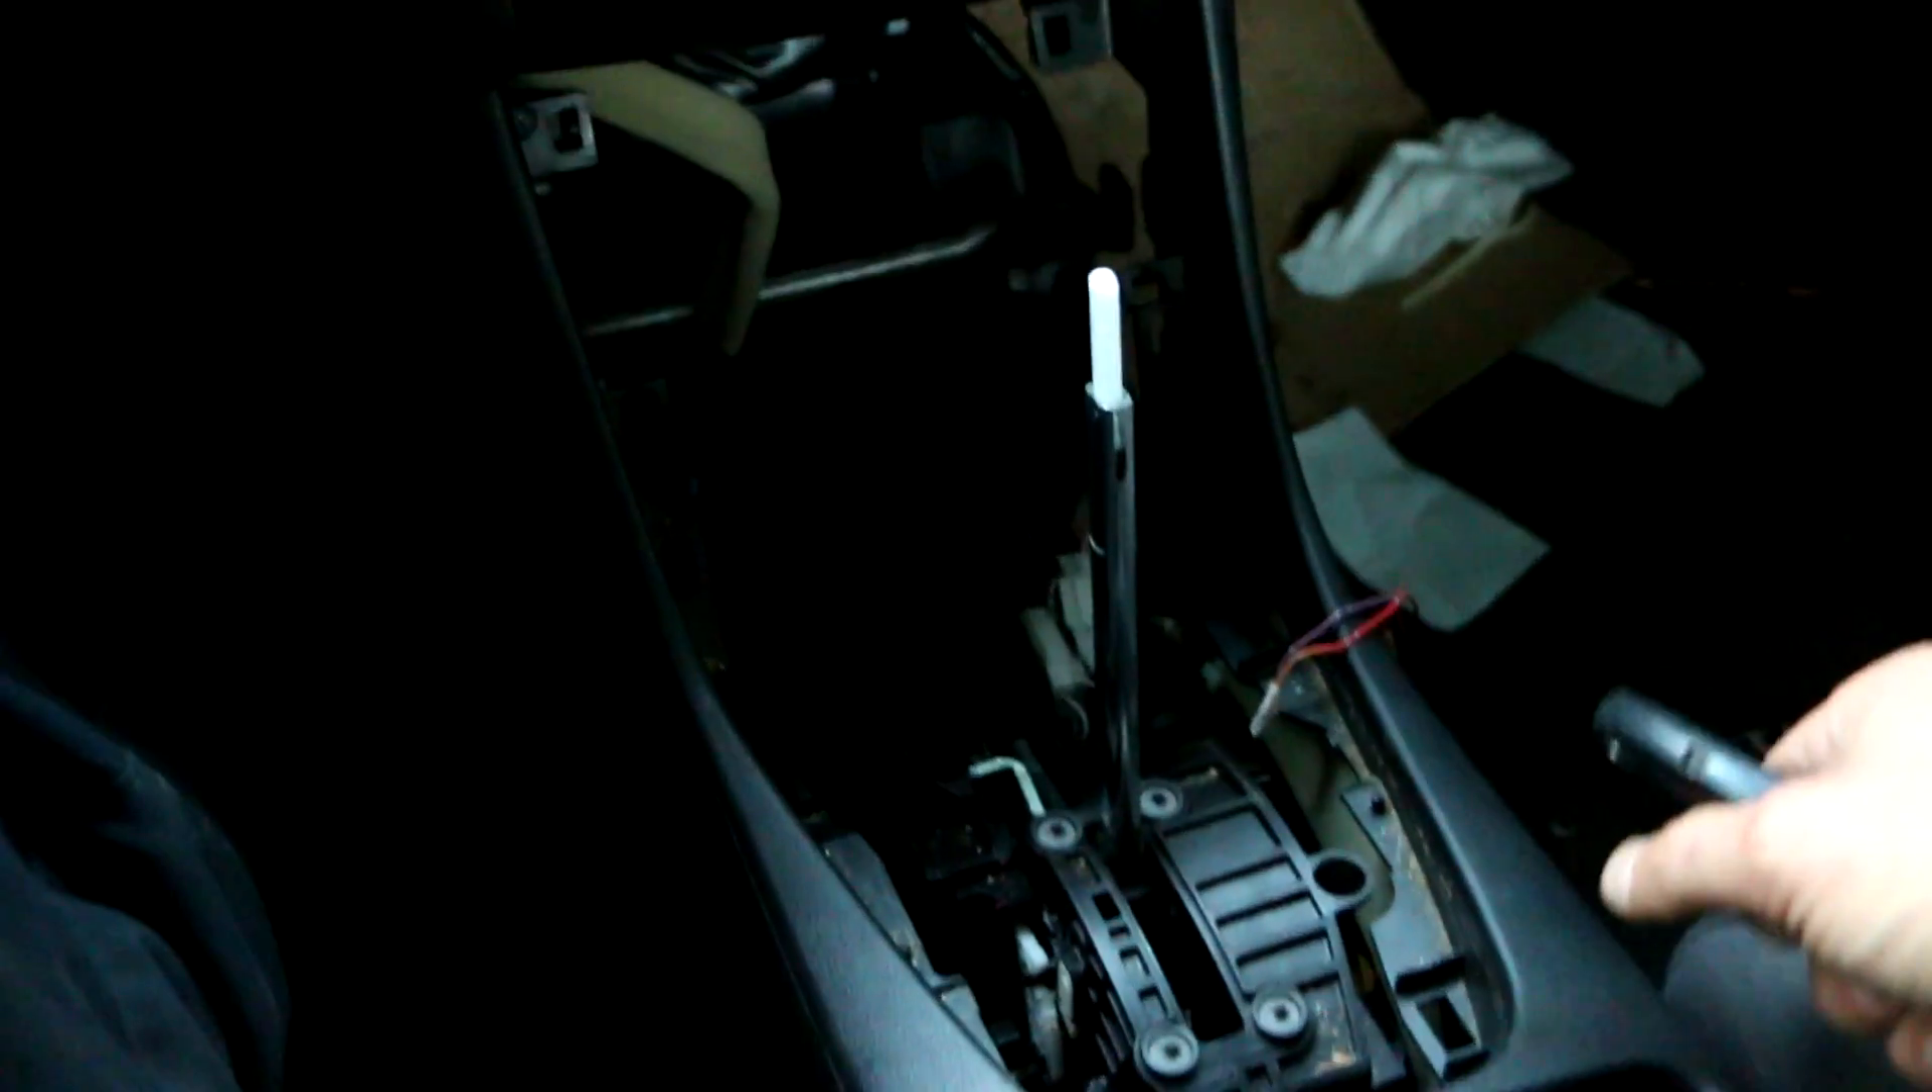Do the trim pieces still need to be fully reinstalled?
Yes.